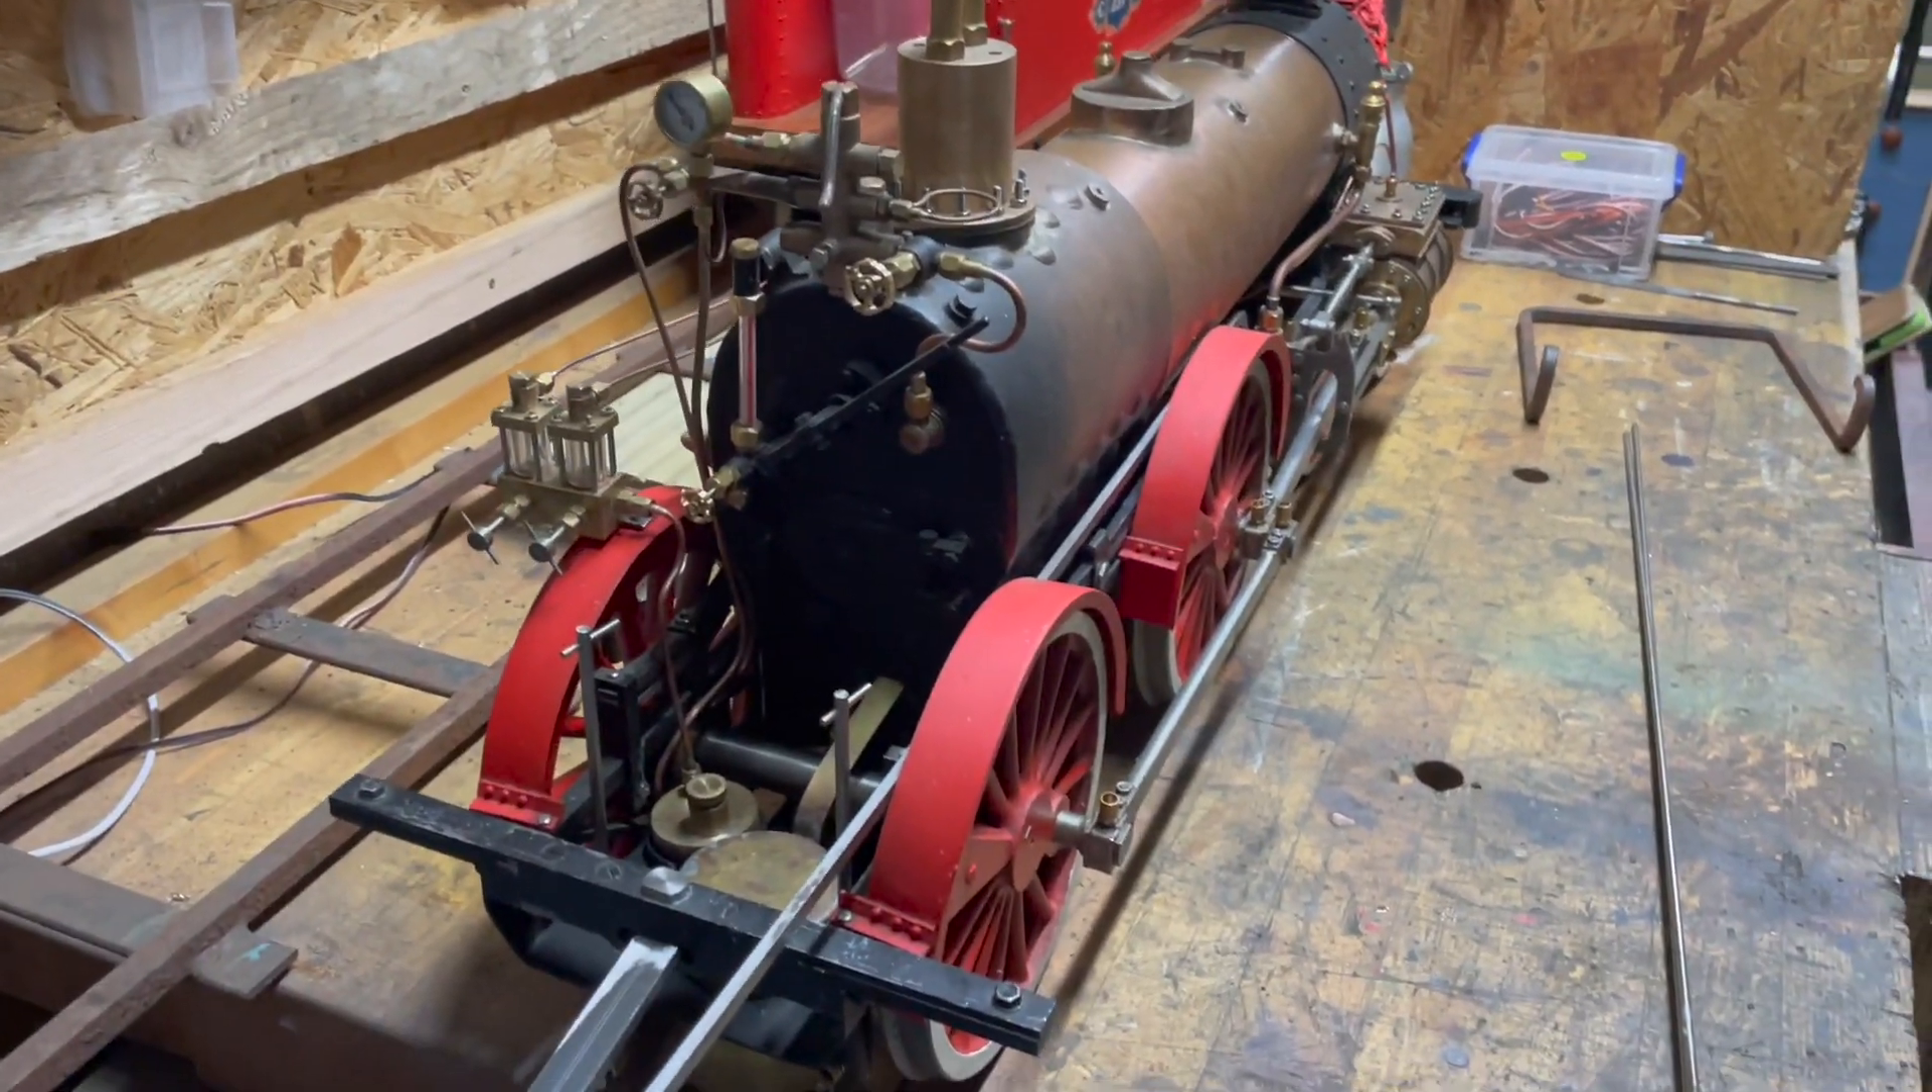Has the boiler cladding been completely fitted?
No.